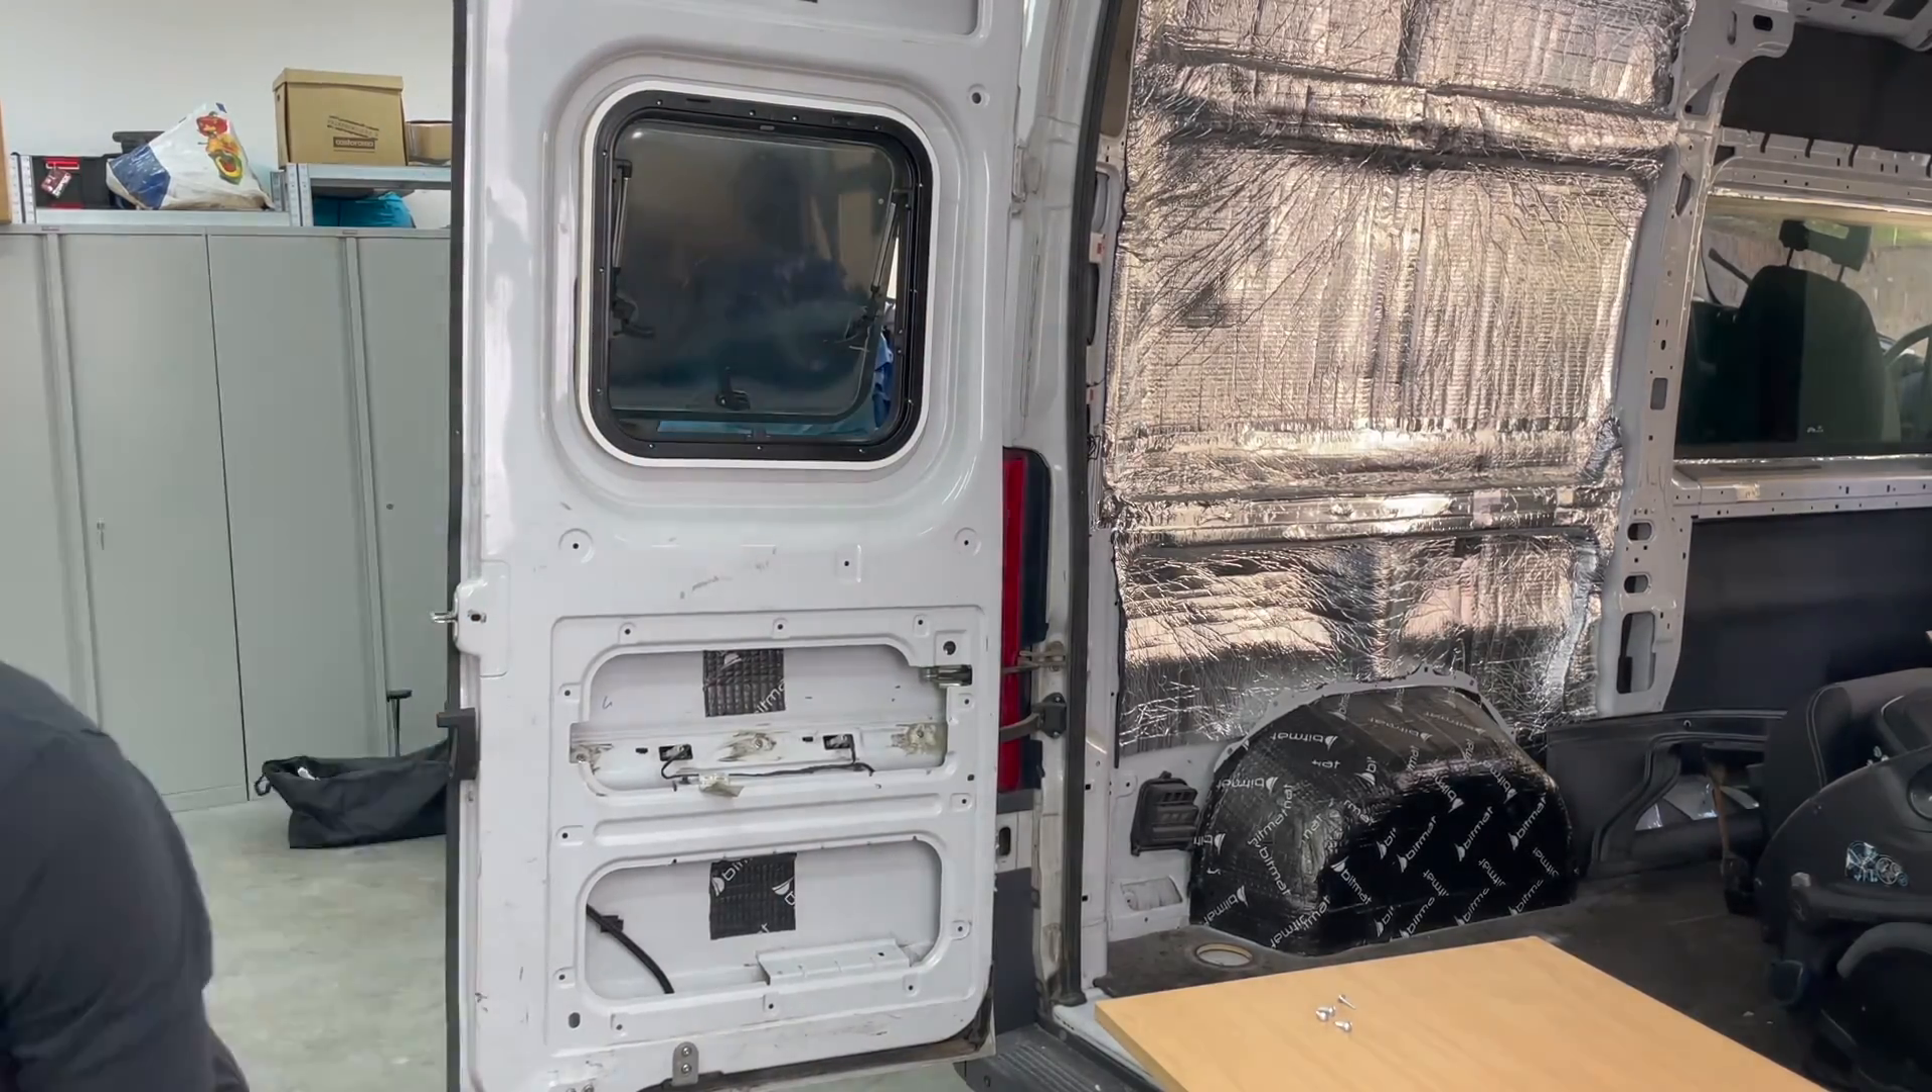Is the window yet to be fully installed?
No.